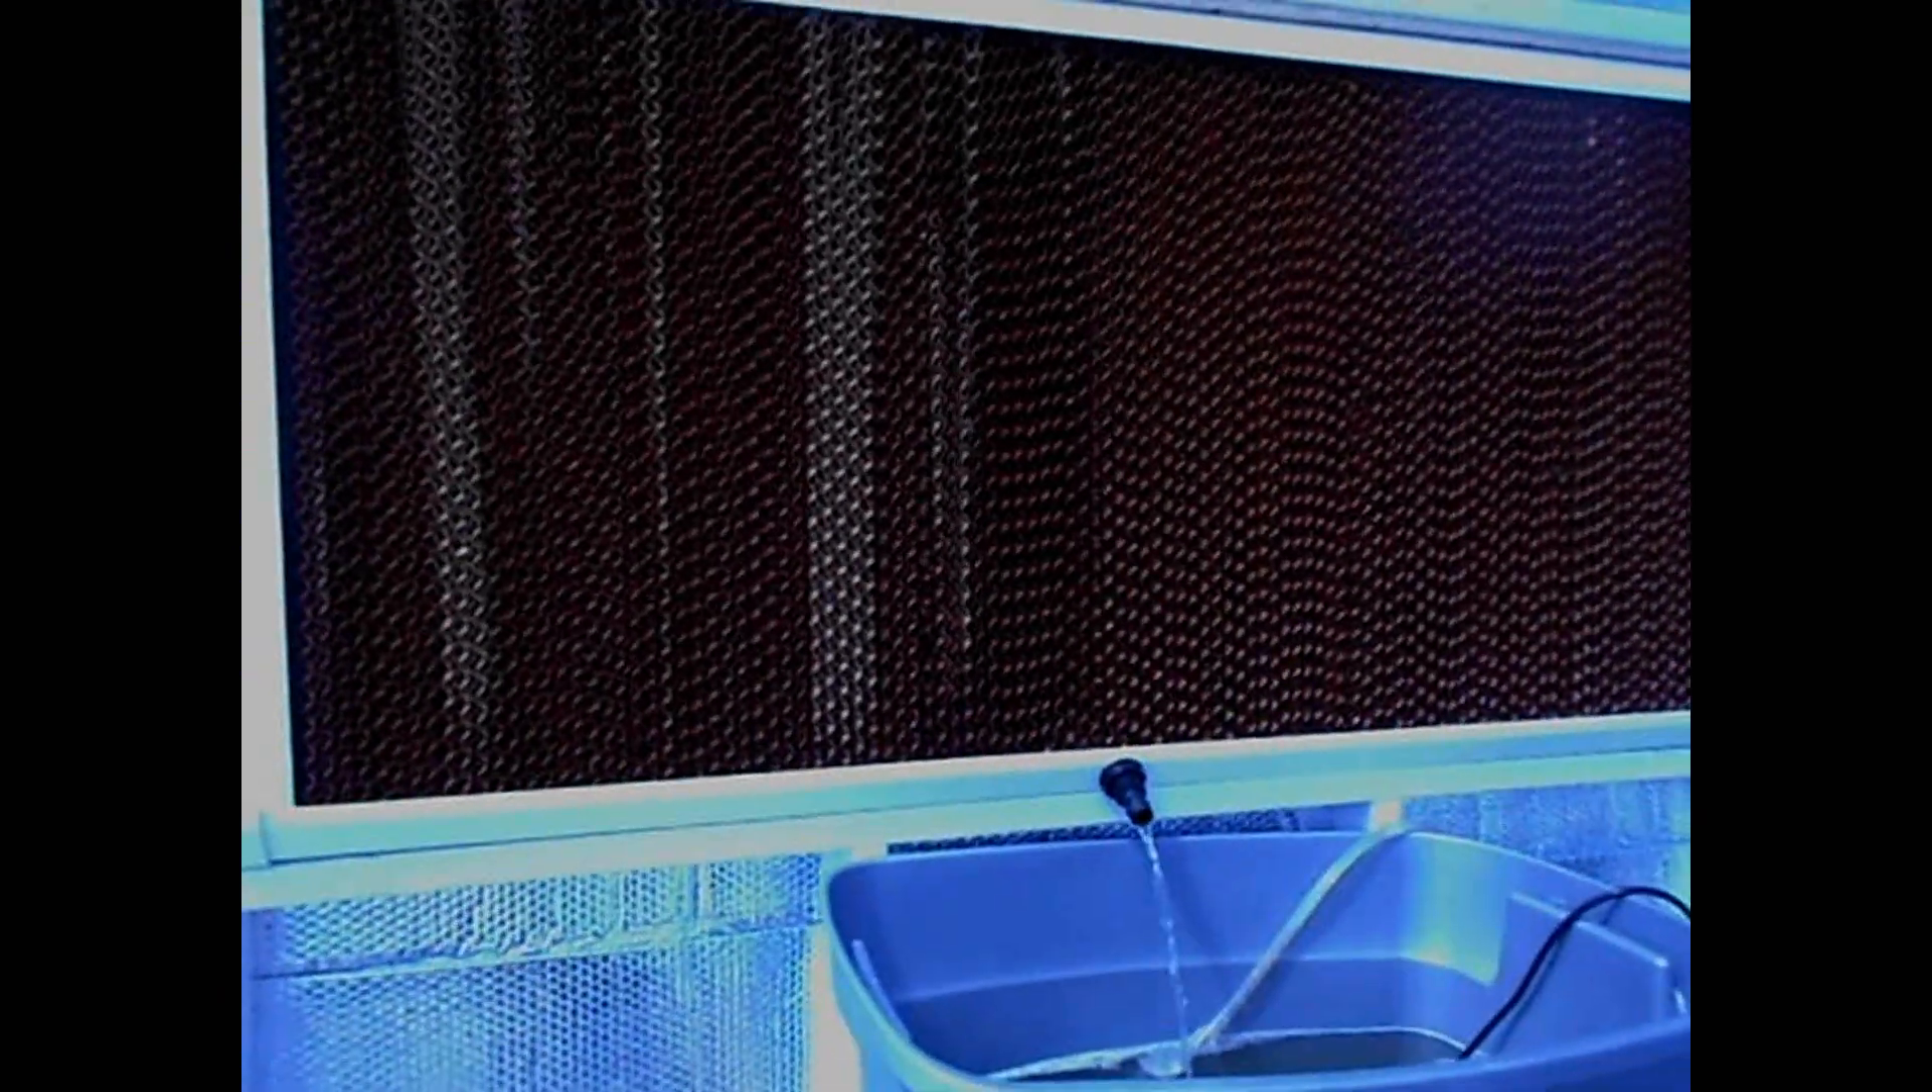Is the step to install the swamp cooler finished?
Yes.